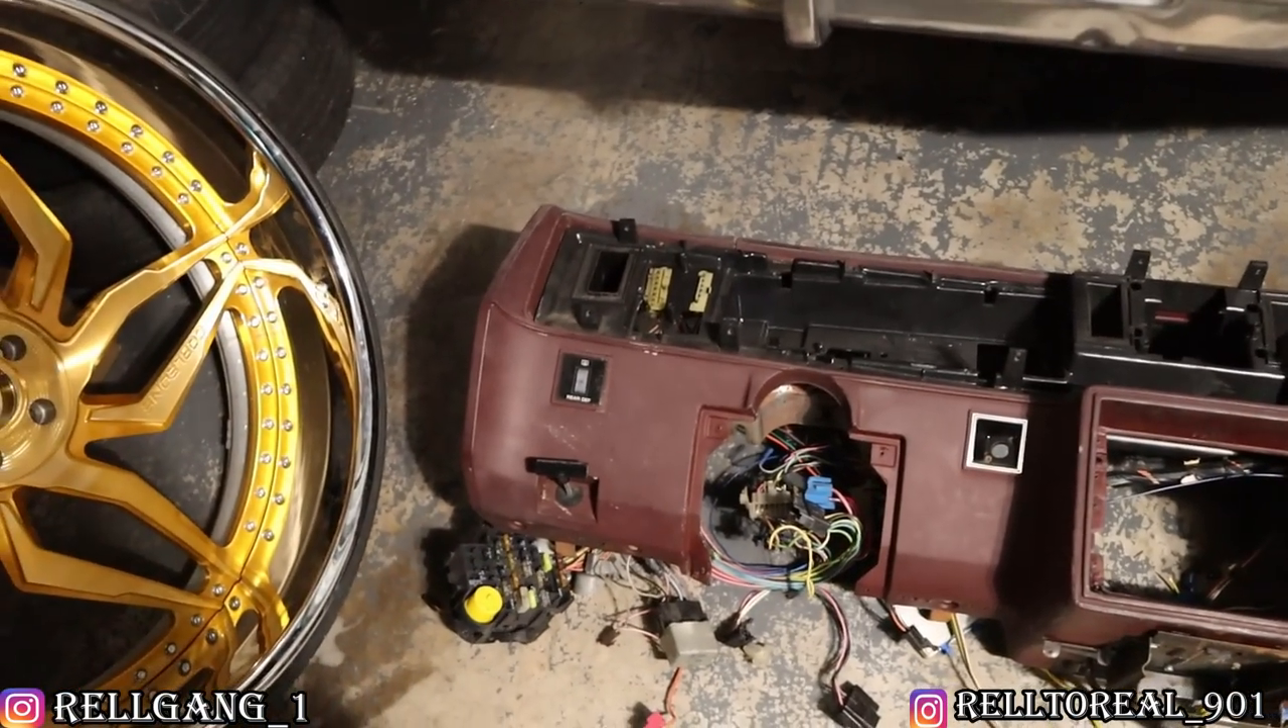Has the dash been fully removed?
Yes.